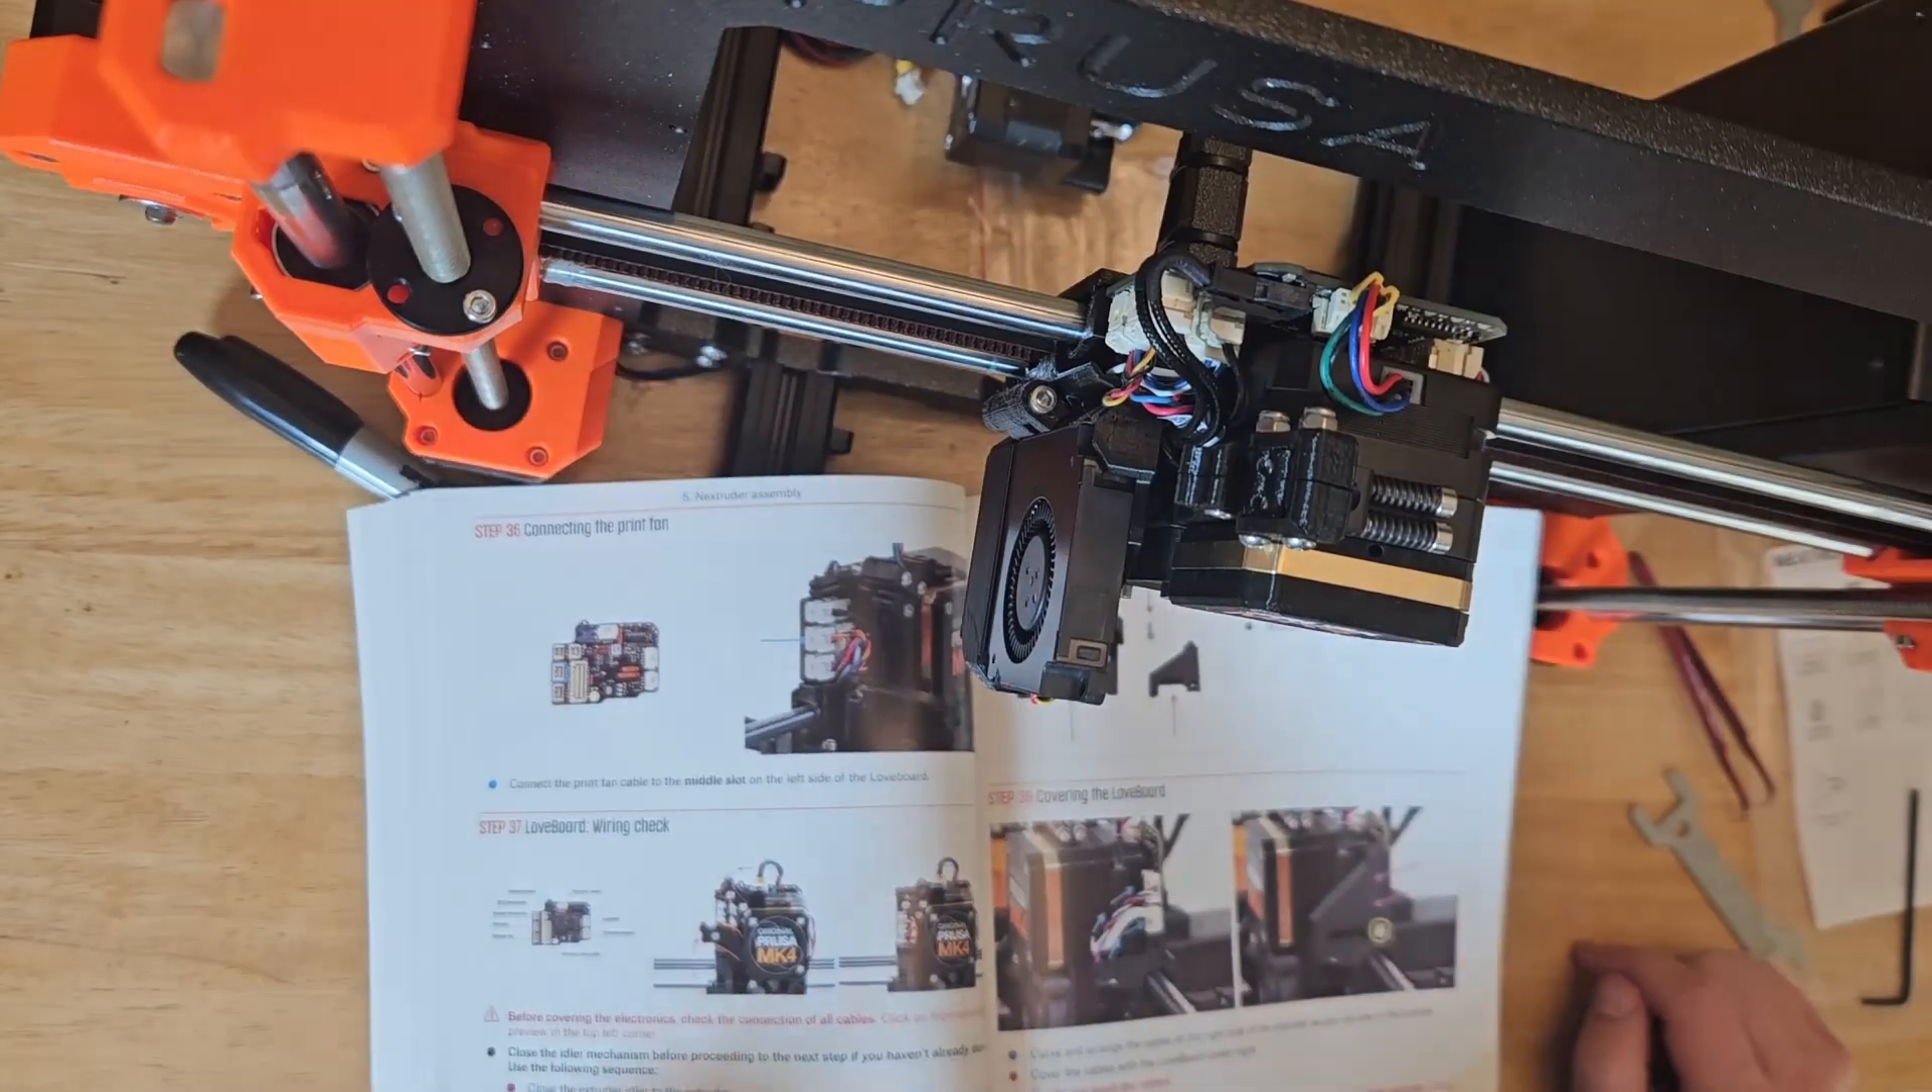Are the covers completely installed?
No.